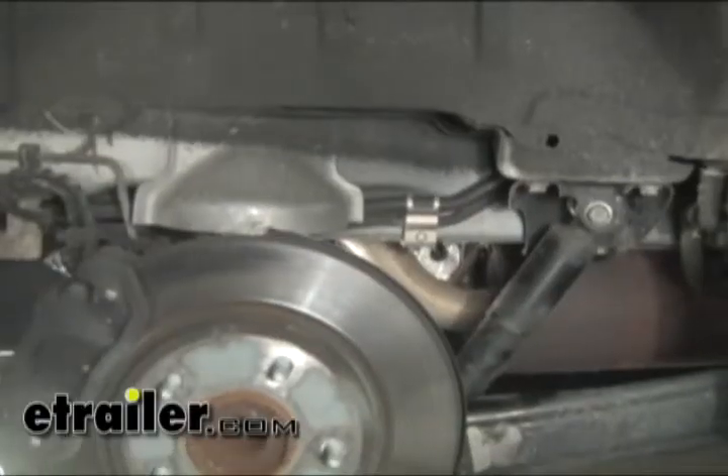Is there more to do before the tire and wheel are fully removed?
No.